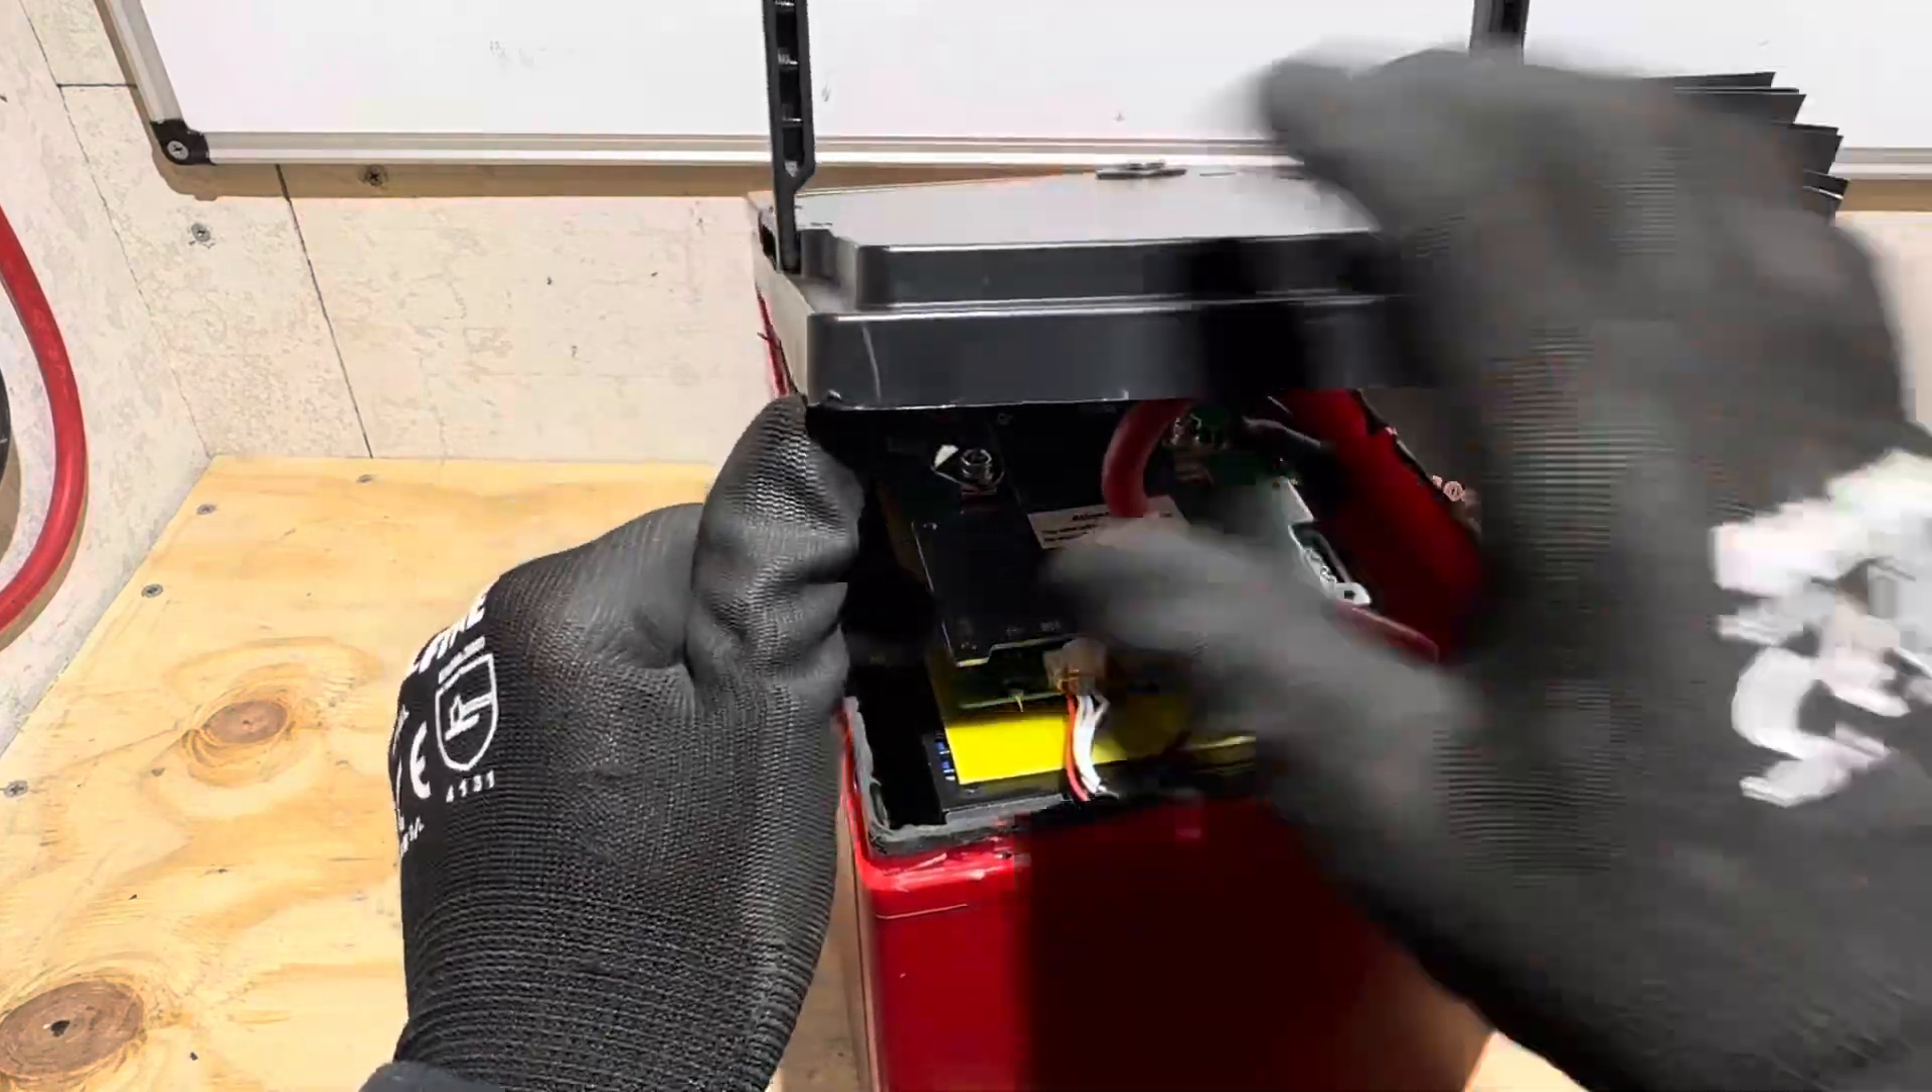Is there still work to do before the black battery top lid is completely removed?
Yes.